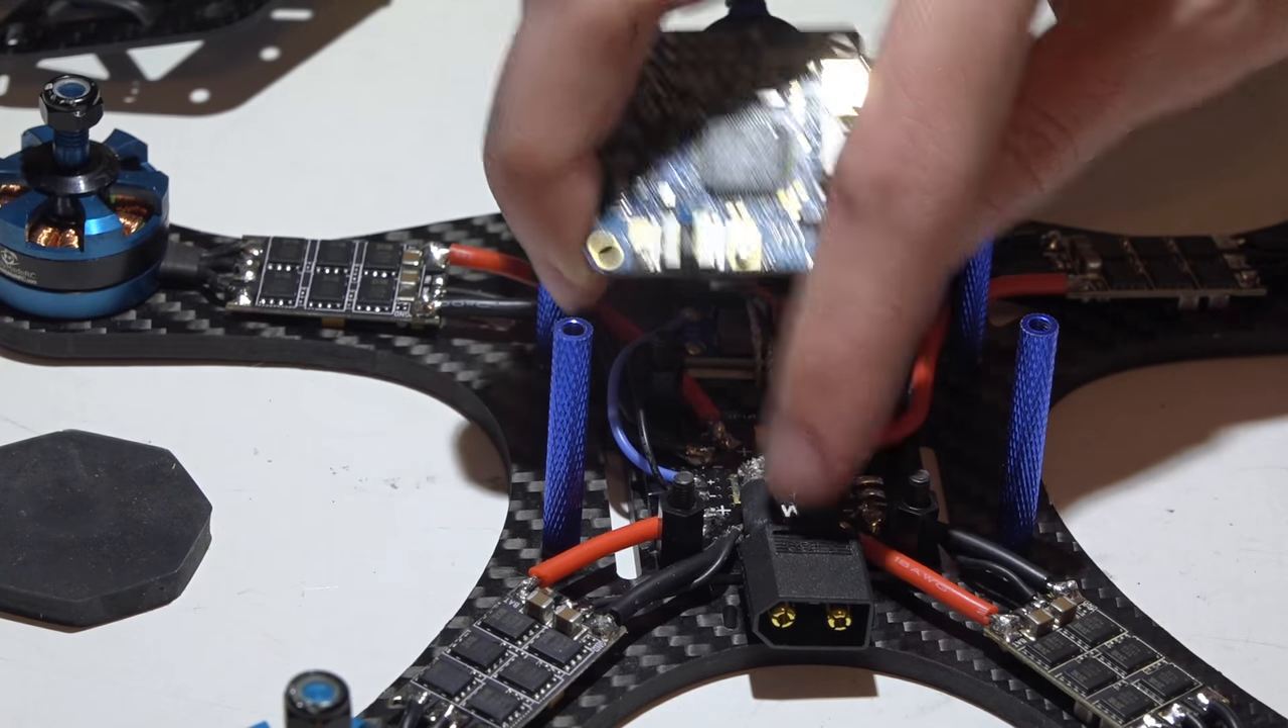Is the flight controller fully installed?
No.